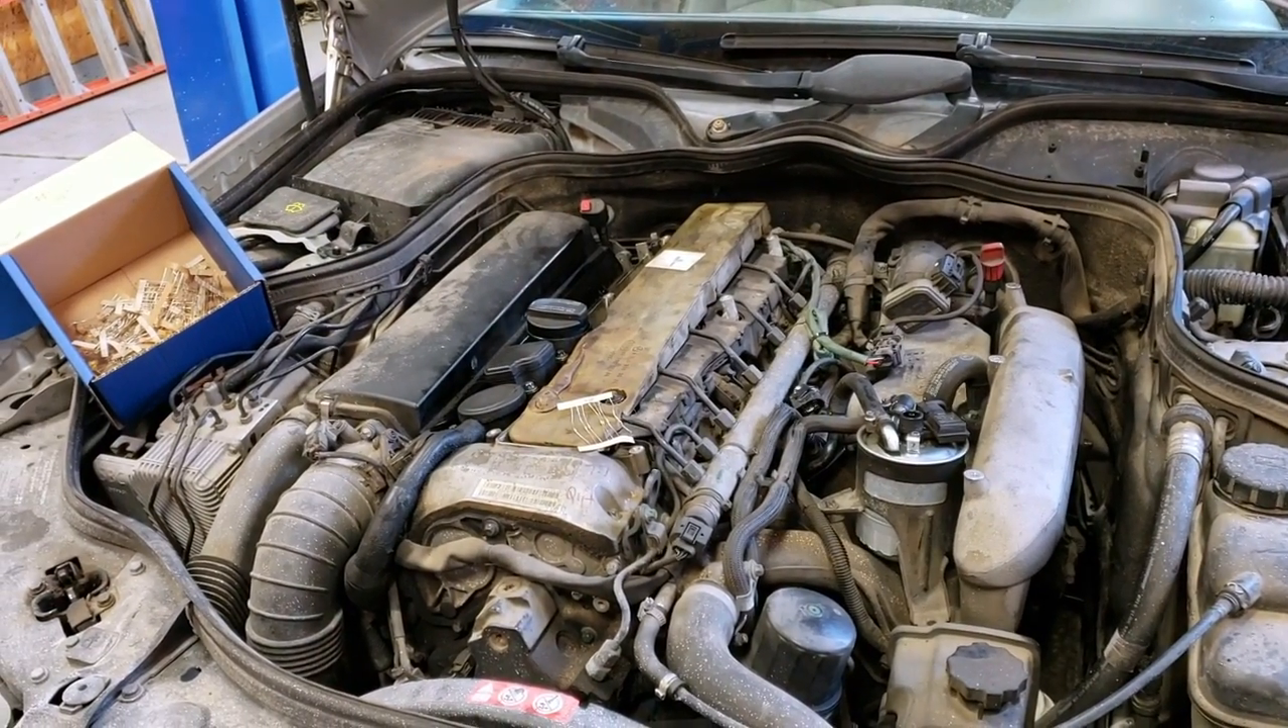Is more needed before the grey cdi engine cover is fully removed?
No.